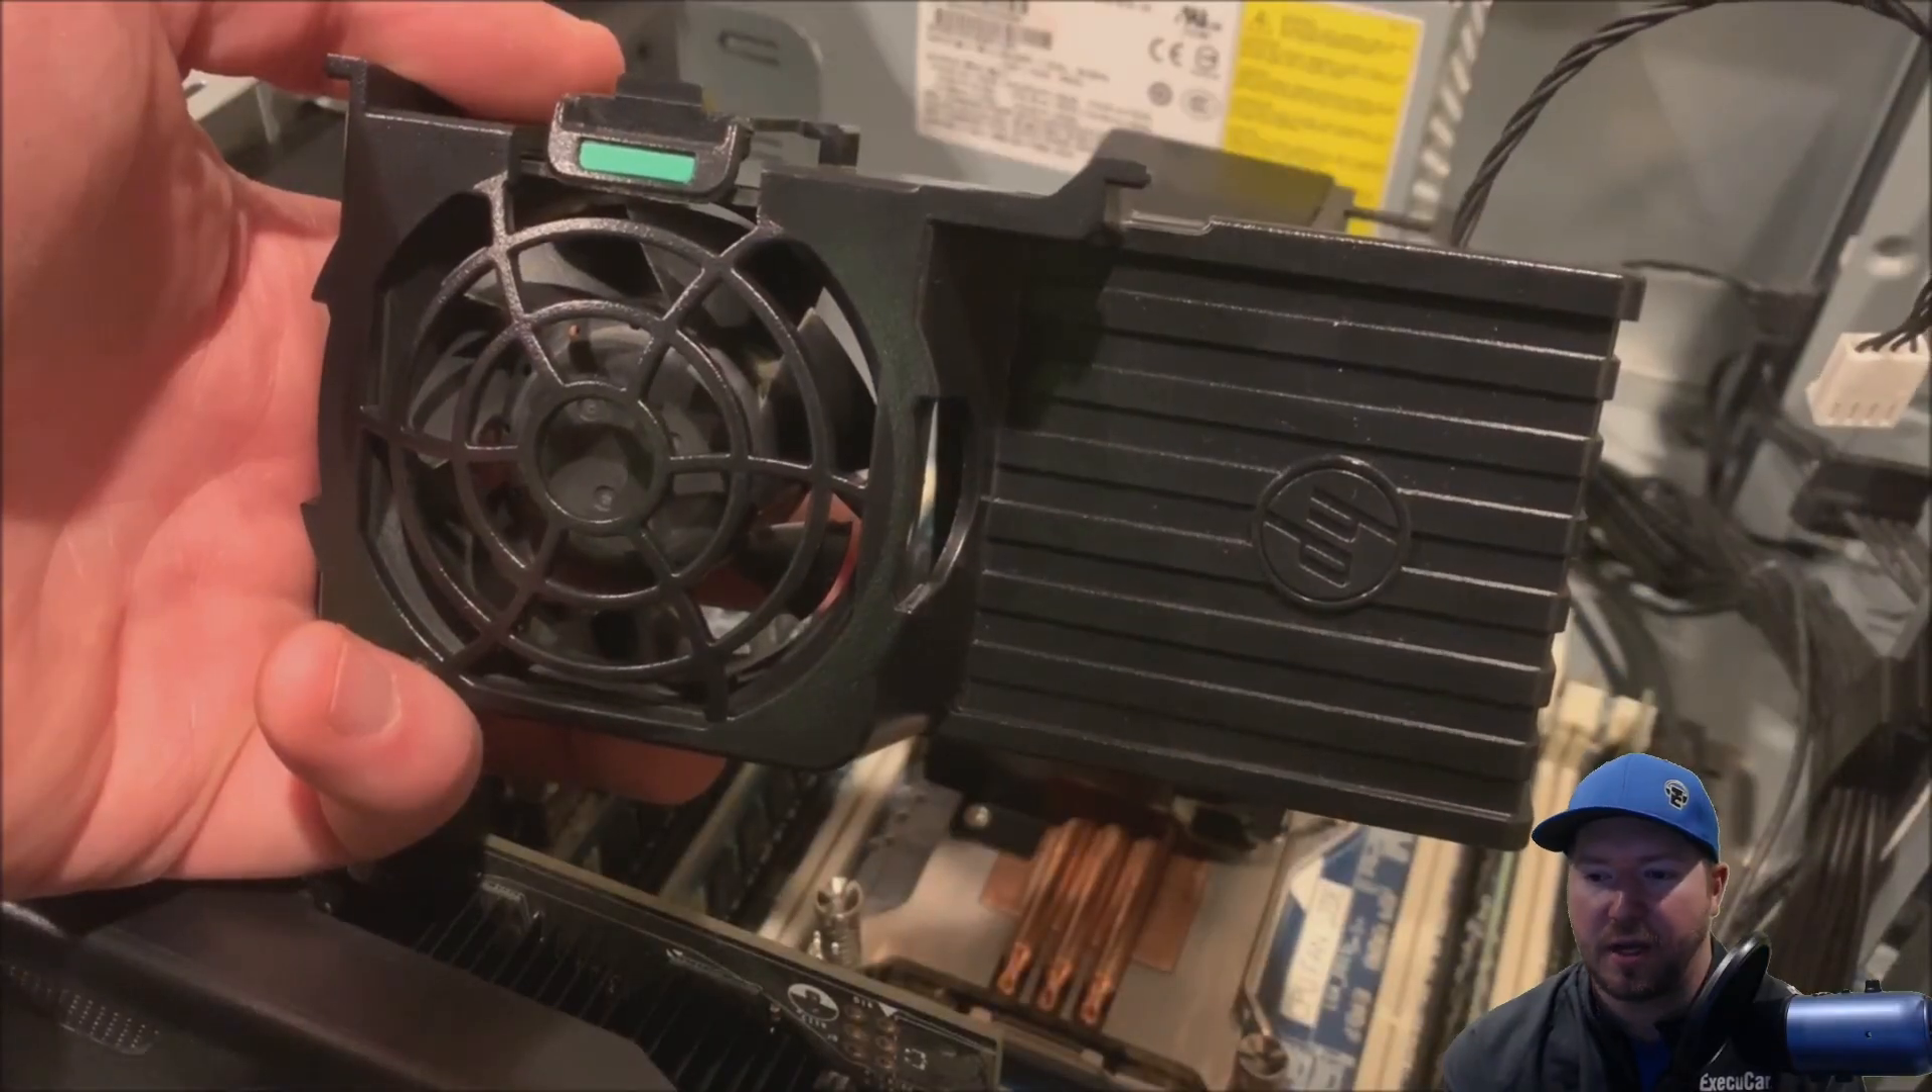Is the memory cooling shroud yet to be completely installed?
Yes.